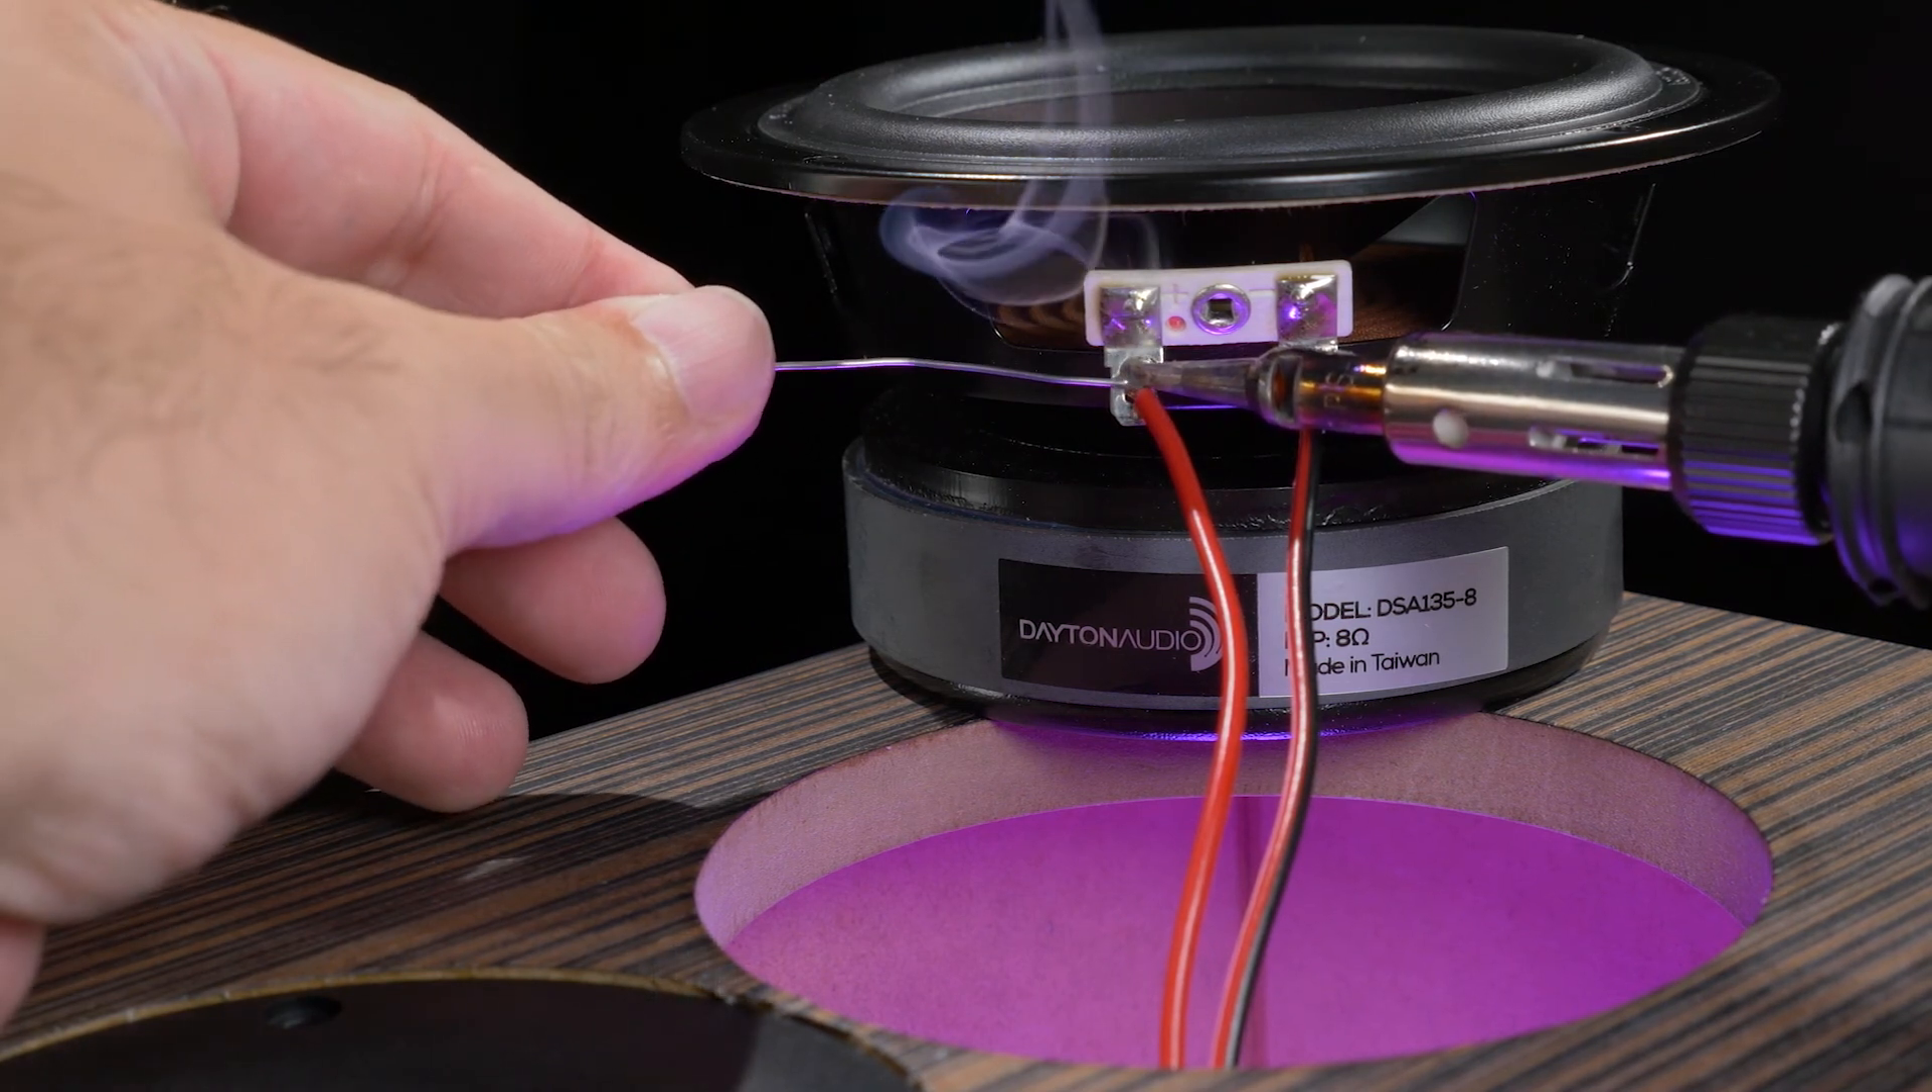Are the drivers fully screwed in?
No.